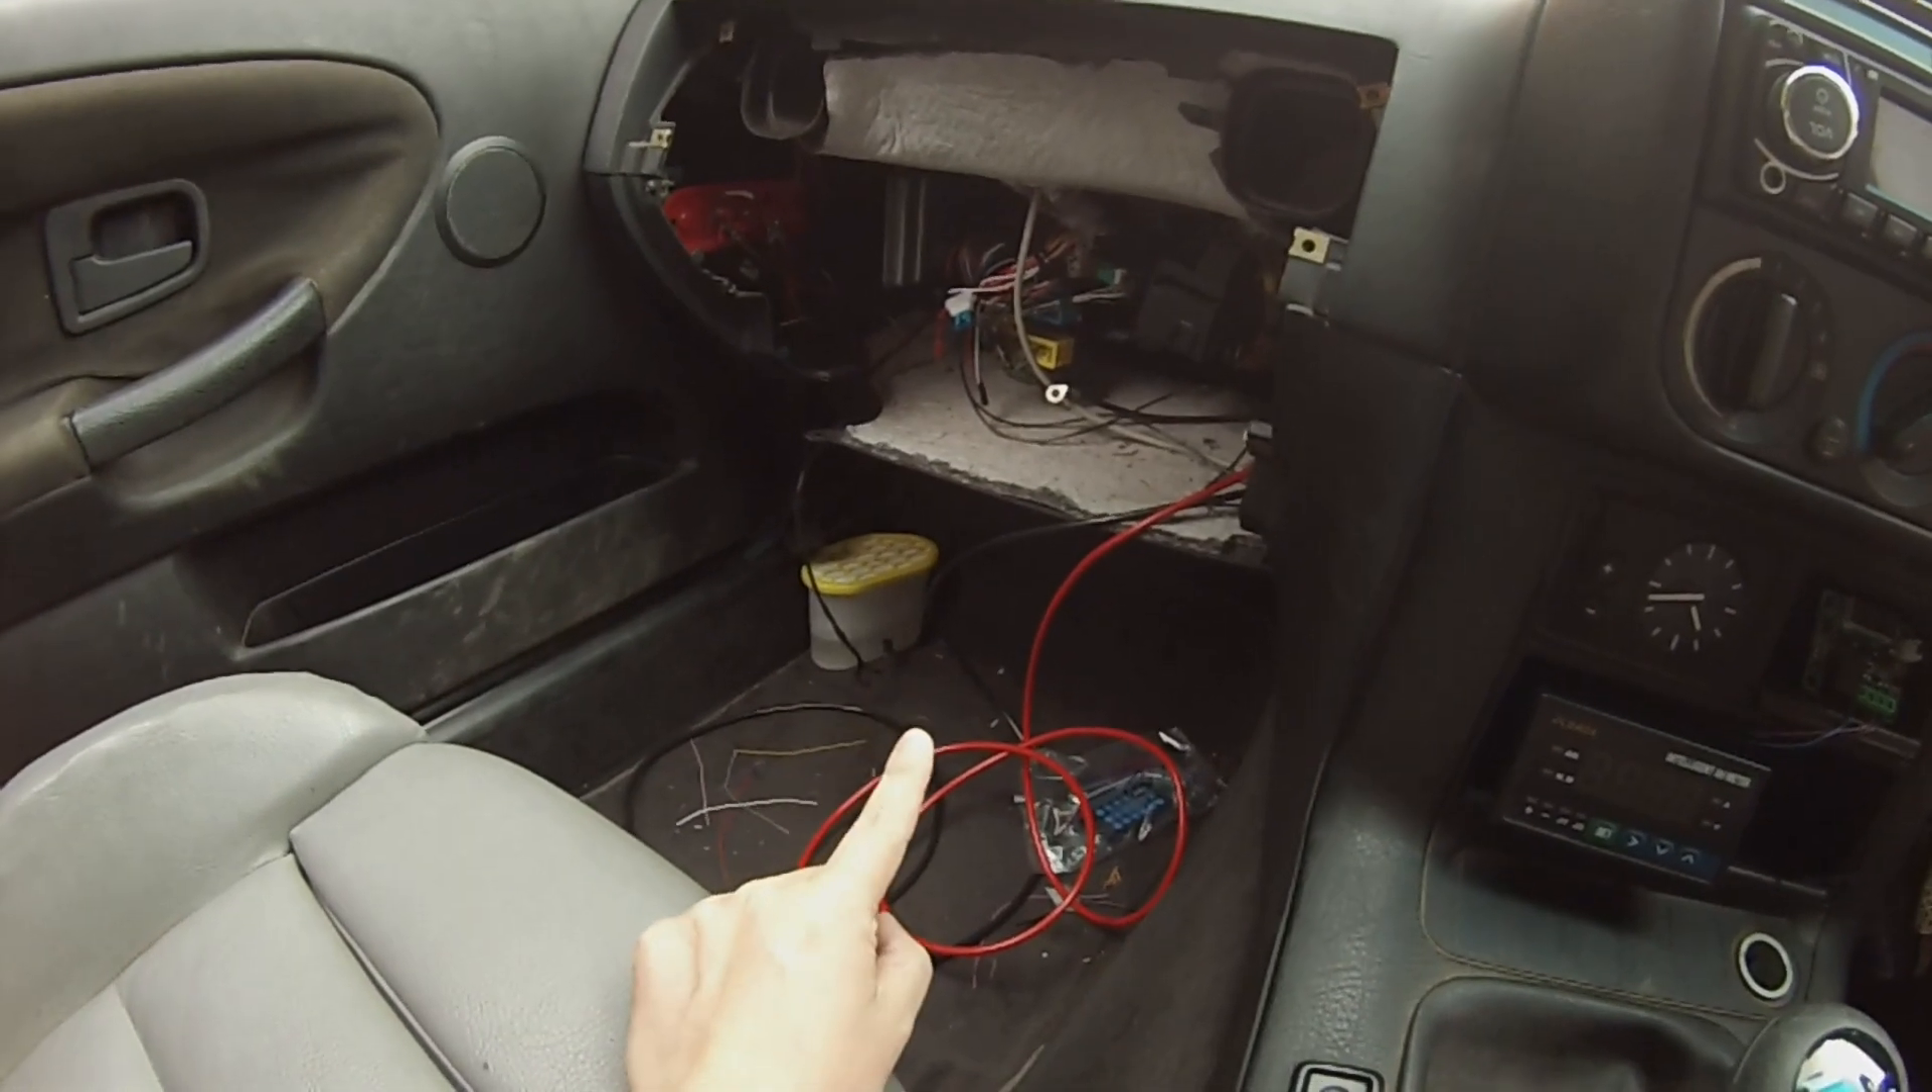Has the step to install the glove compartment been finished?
No.